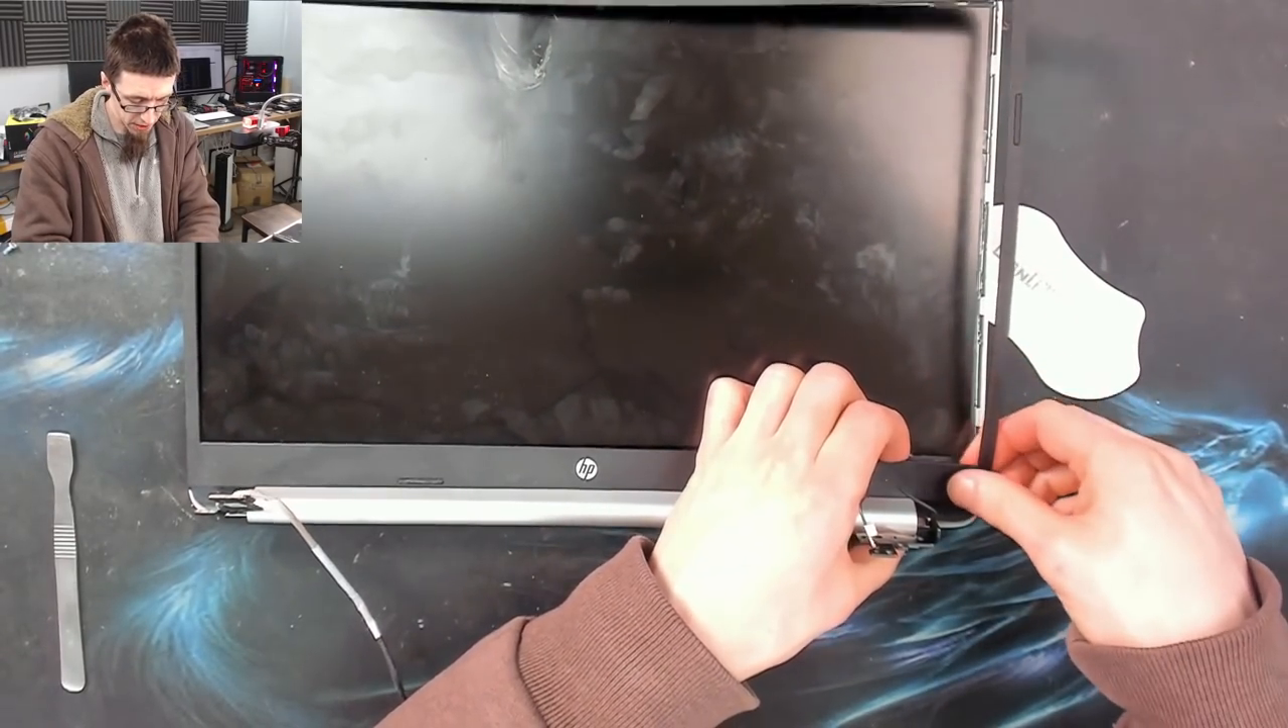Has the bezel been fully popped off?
No.